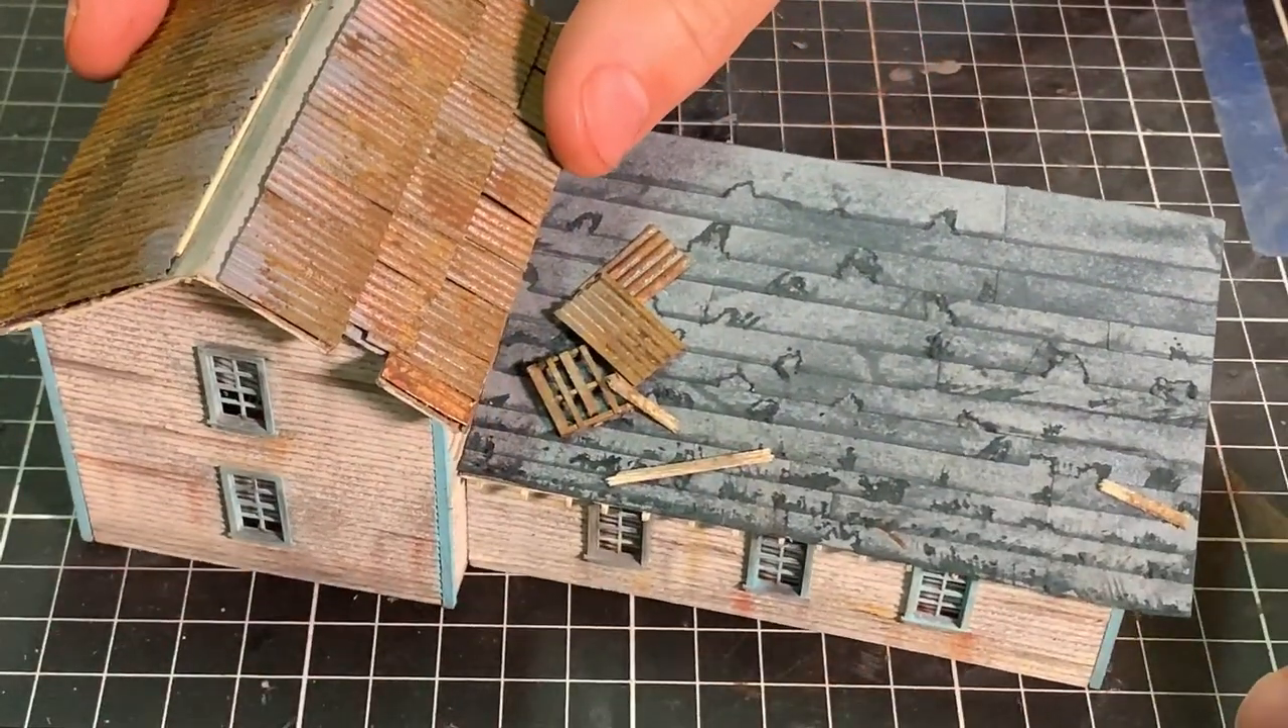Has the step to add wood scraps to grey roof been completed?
Yes.